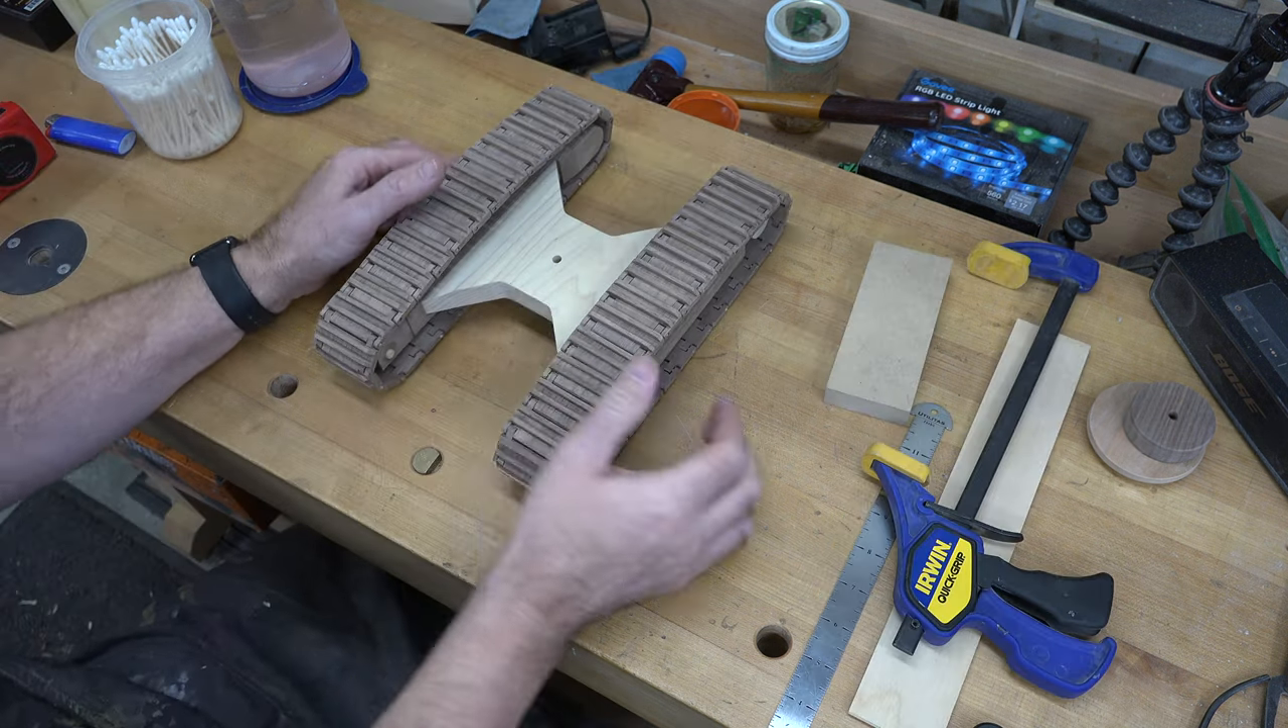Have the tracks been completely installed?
Yes.